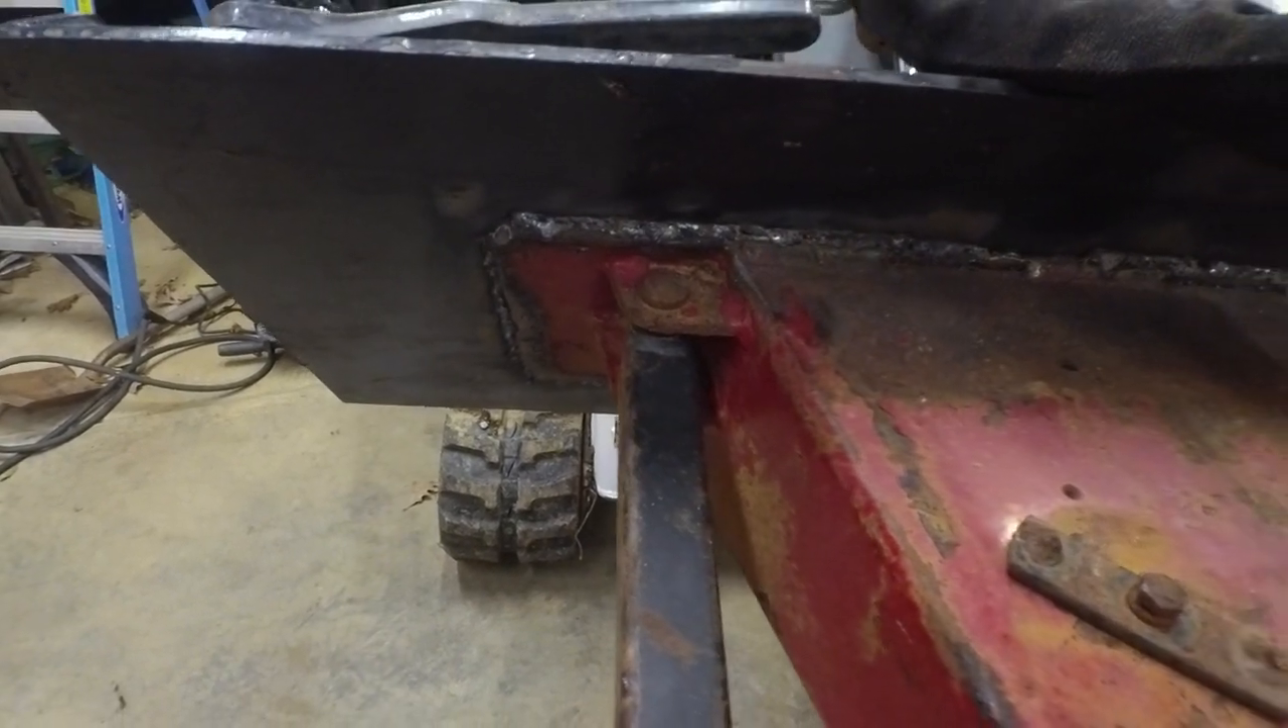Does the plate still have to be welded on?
No.